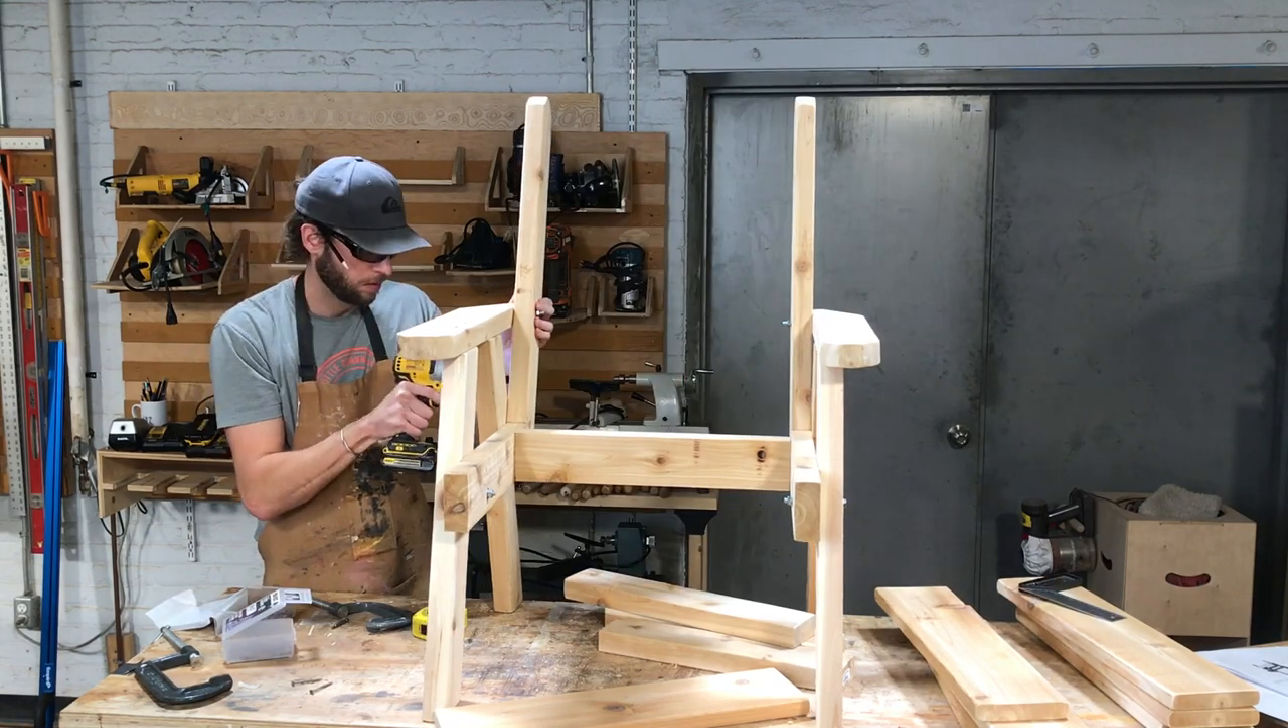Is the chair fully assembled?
No.